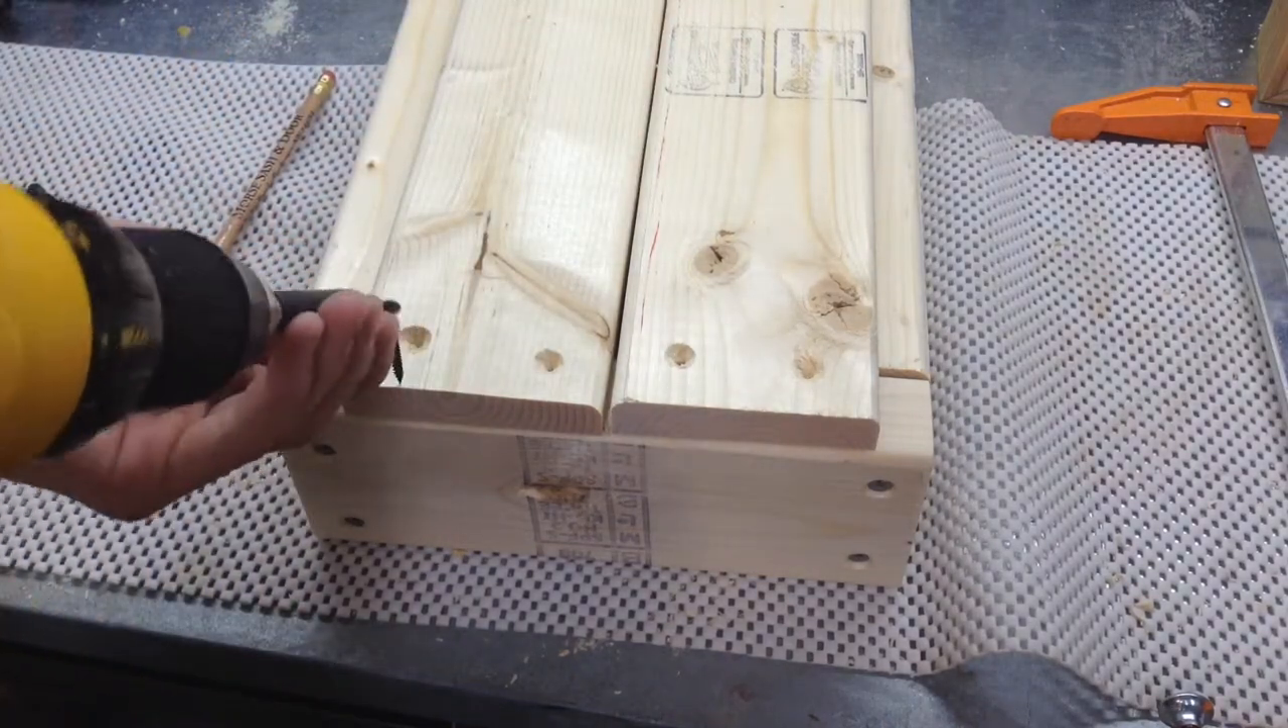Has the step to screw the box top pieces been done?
No.